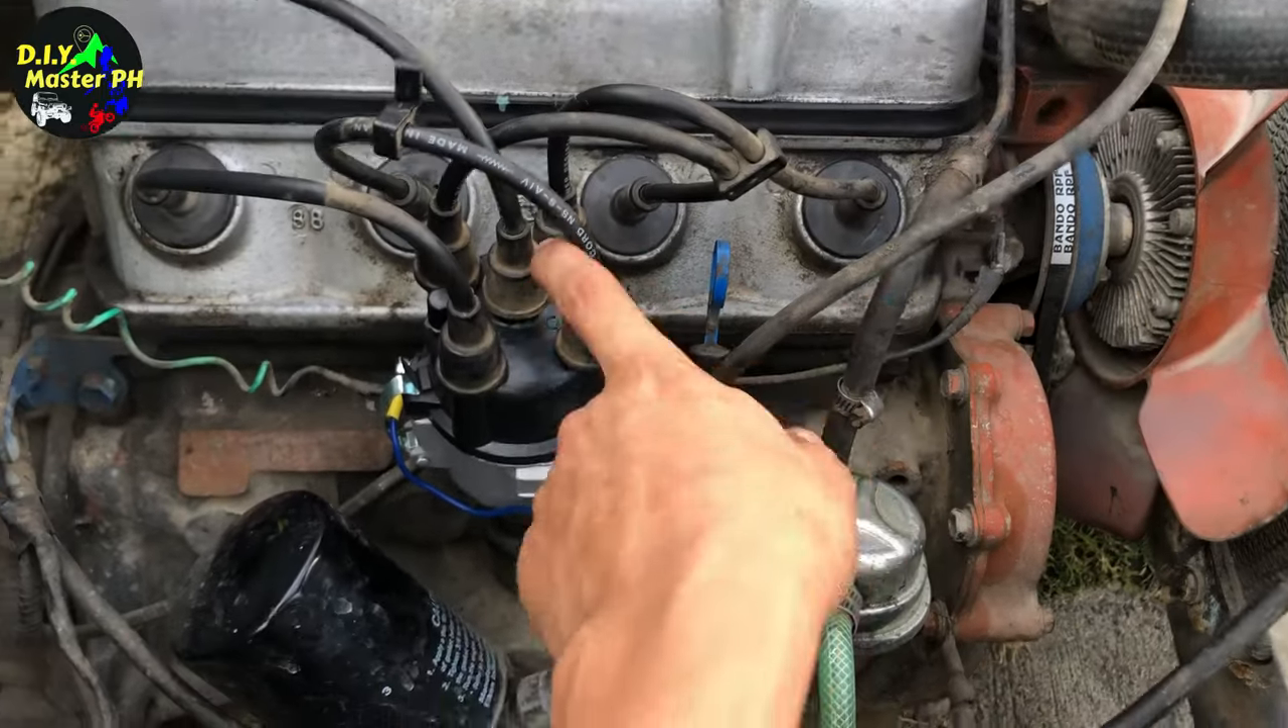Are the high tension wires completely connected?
Yes.